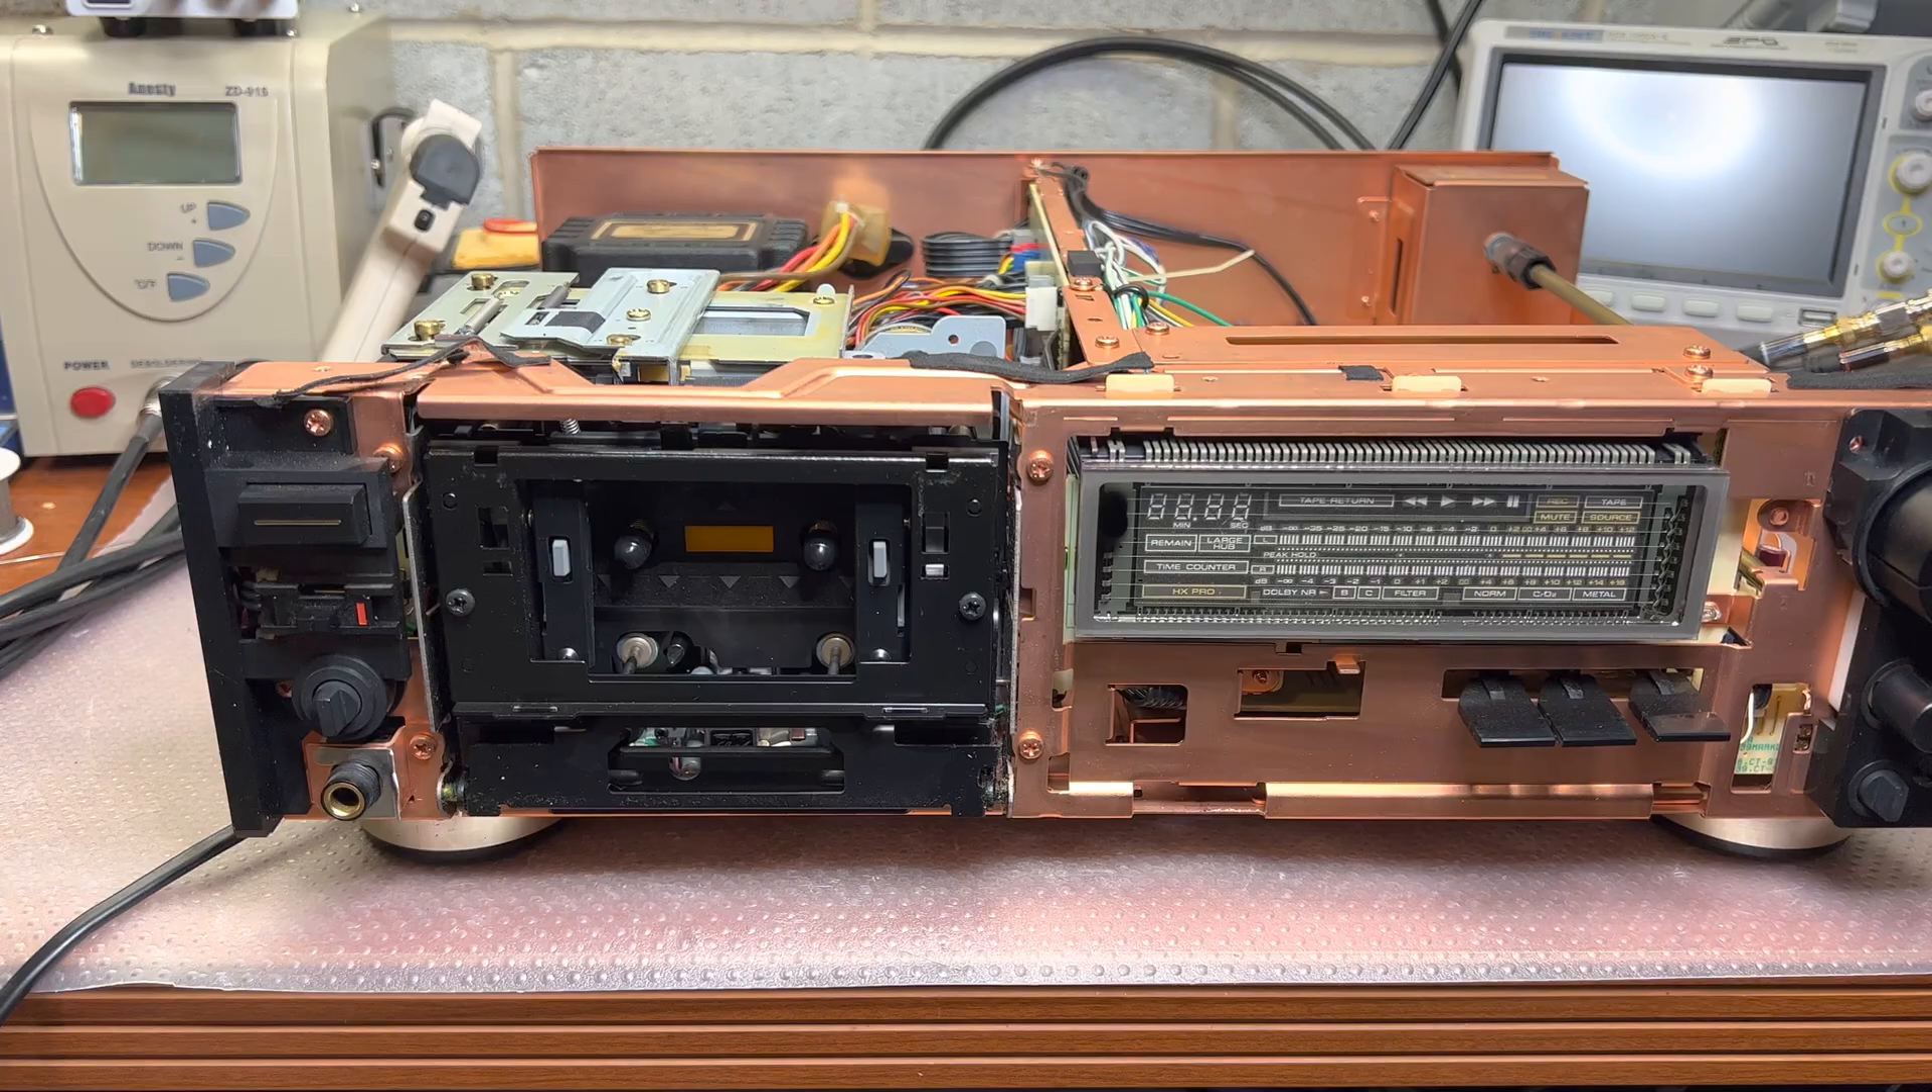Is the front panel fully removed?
Yes.